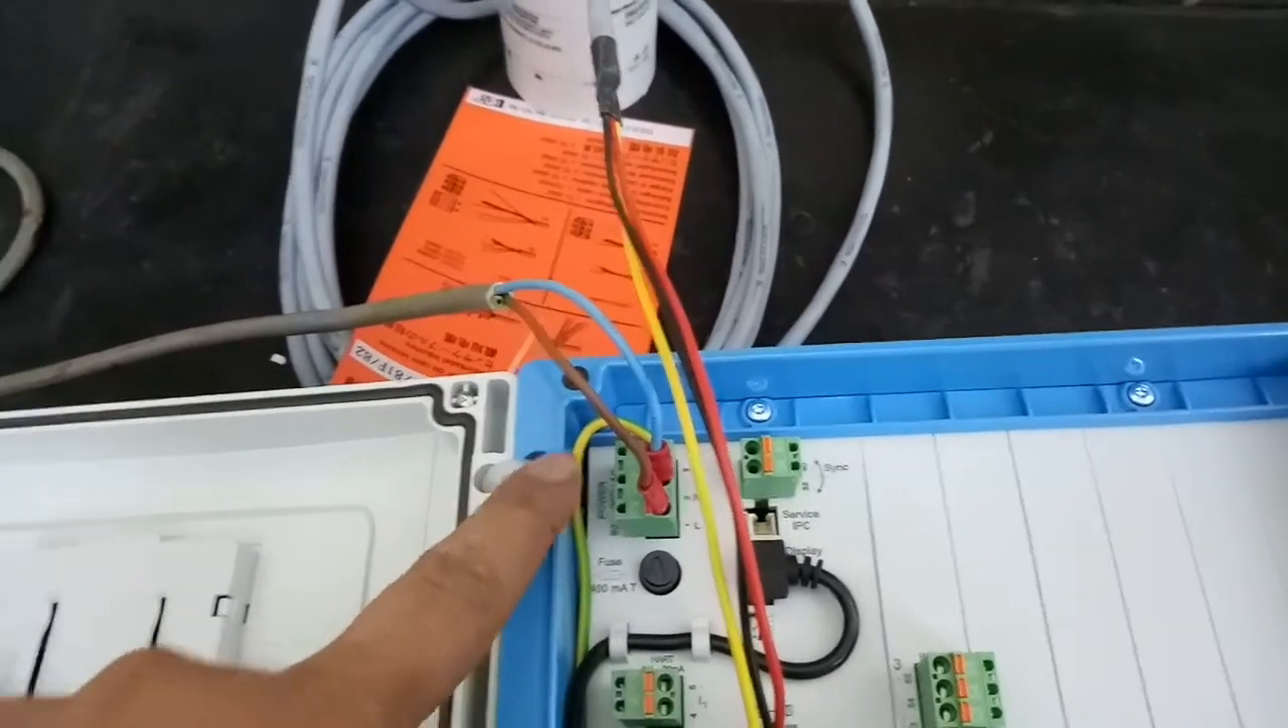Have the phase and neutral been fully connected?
Yes.